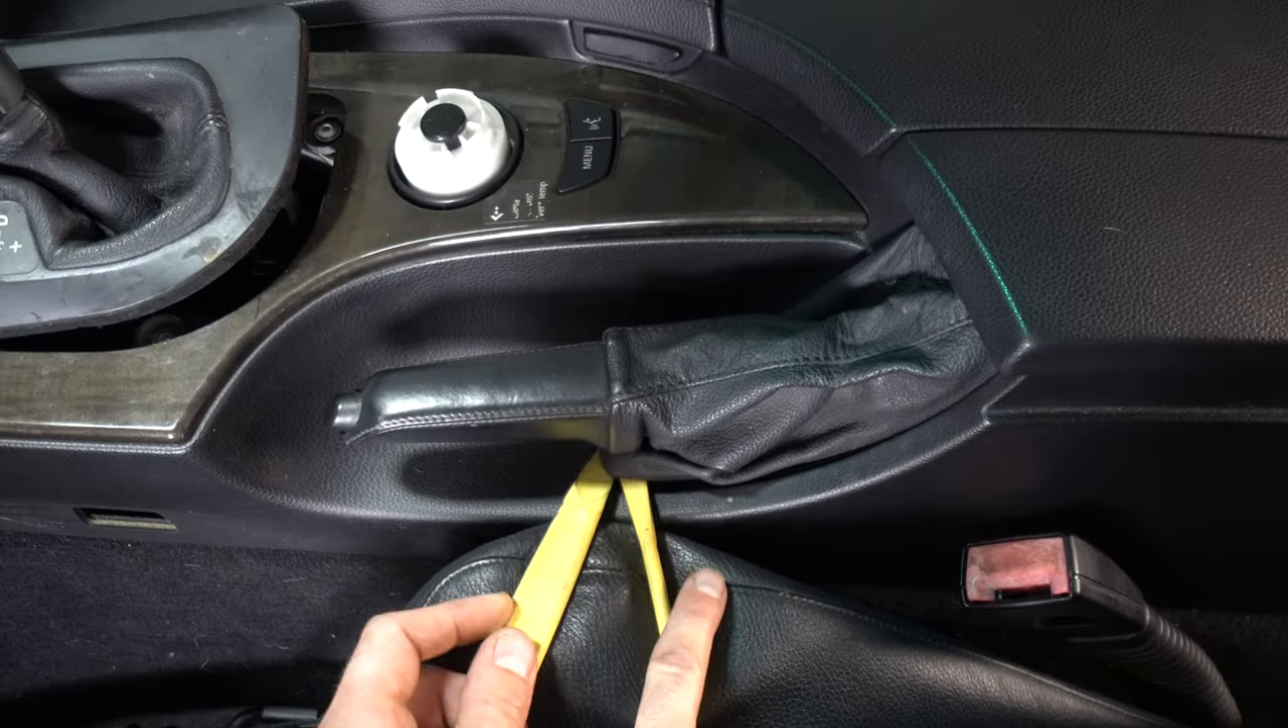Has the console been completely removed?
No.